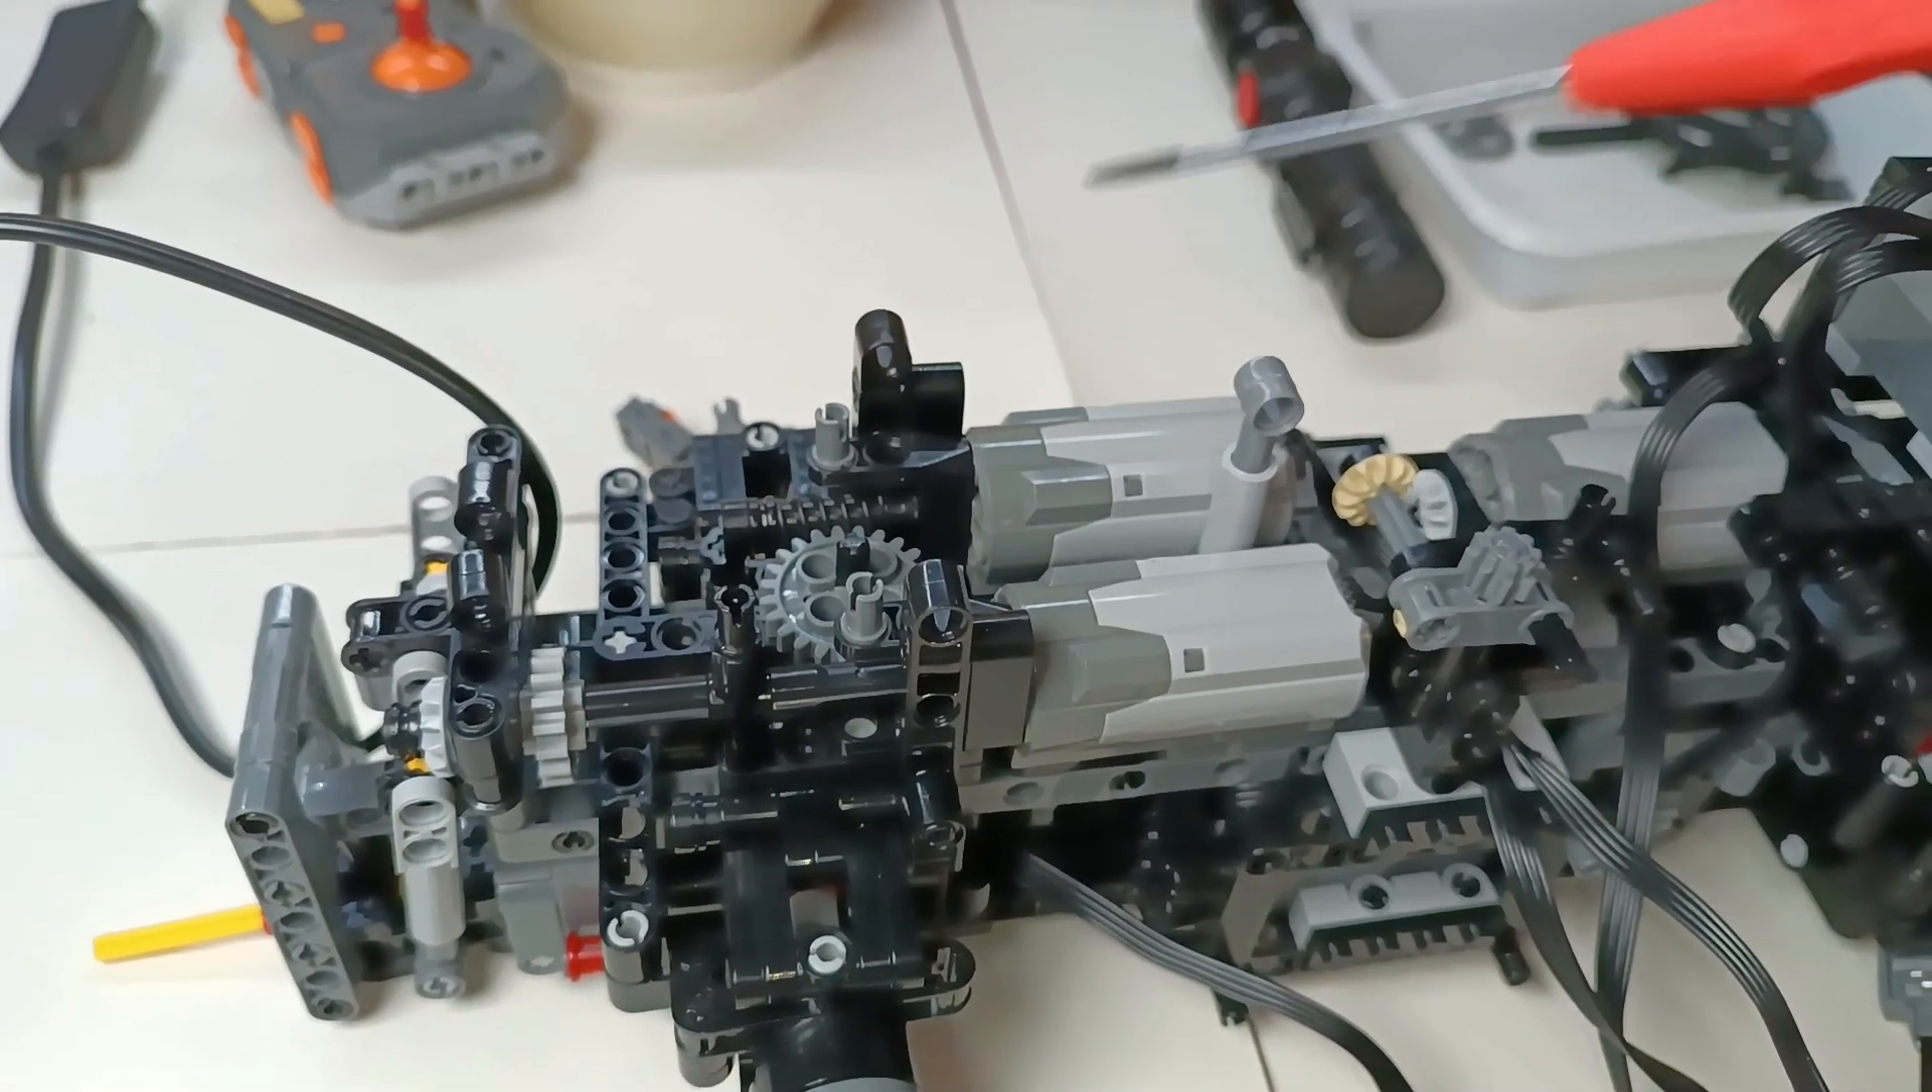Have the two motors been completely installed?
Yes.